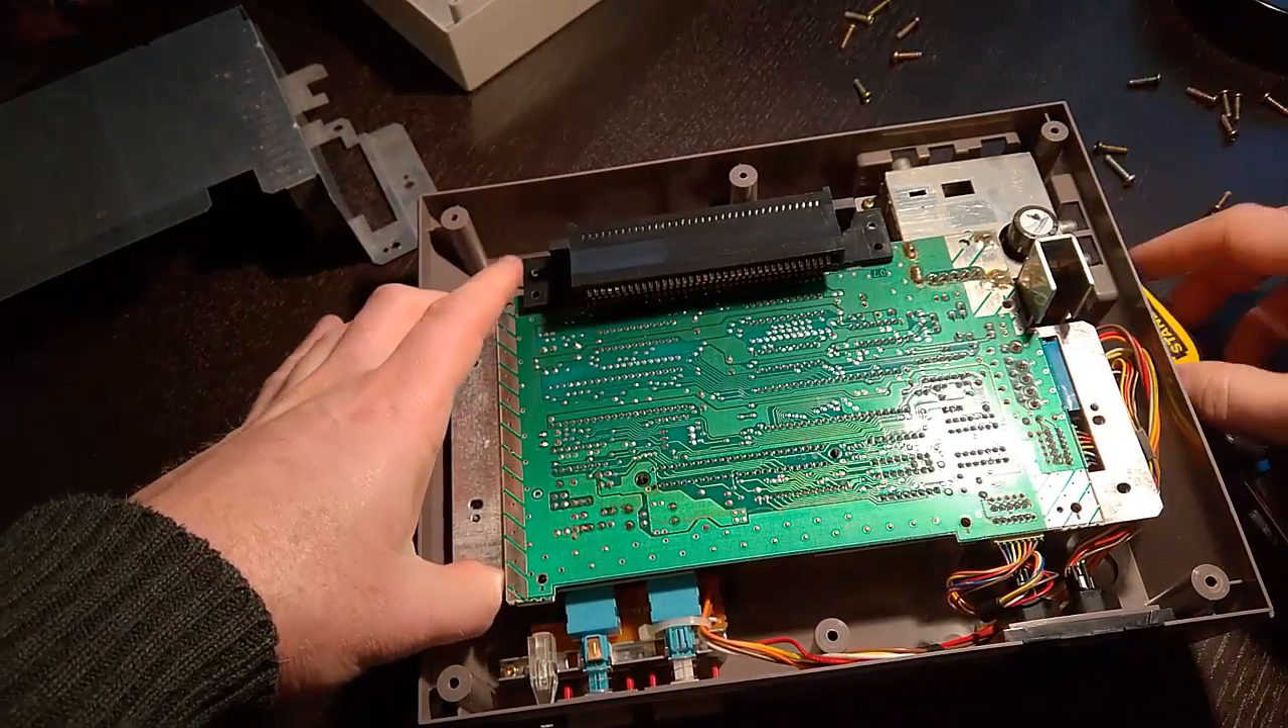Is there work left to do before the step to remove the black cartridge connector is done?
Yes.